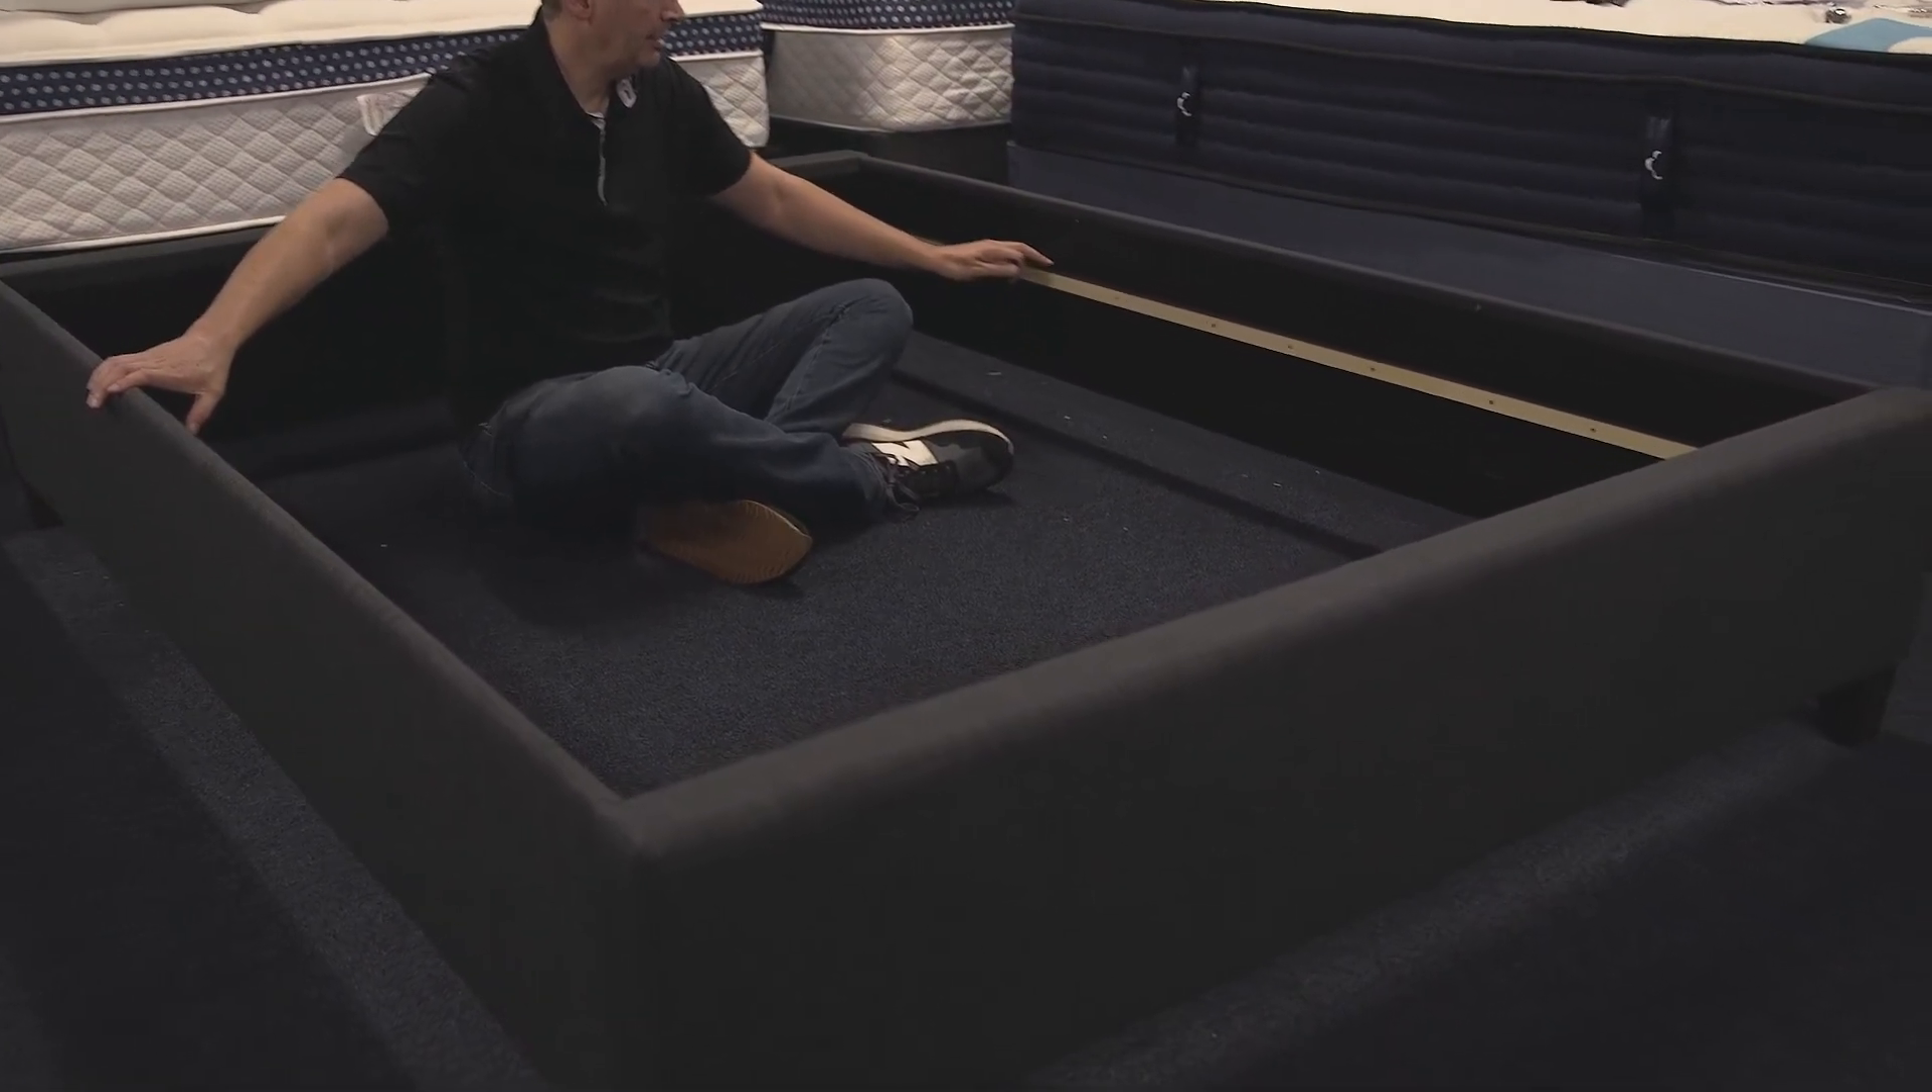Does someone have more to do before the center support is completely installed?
Yes.